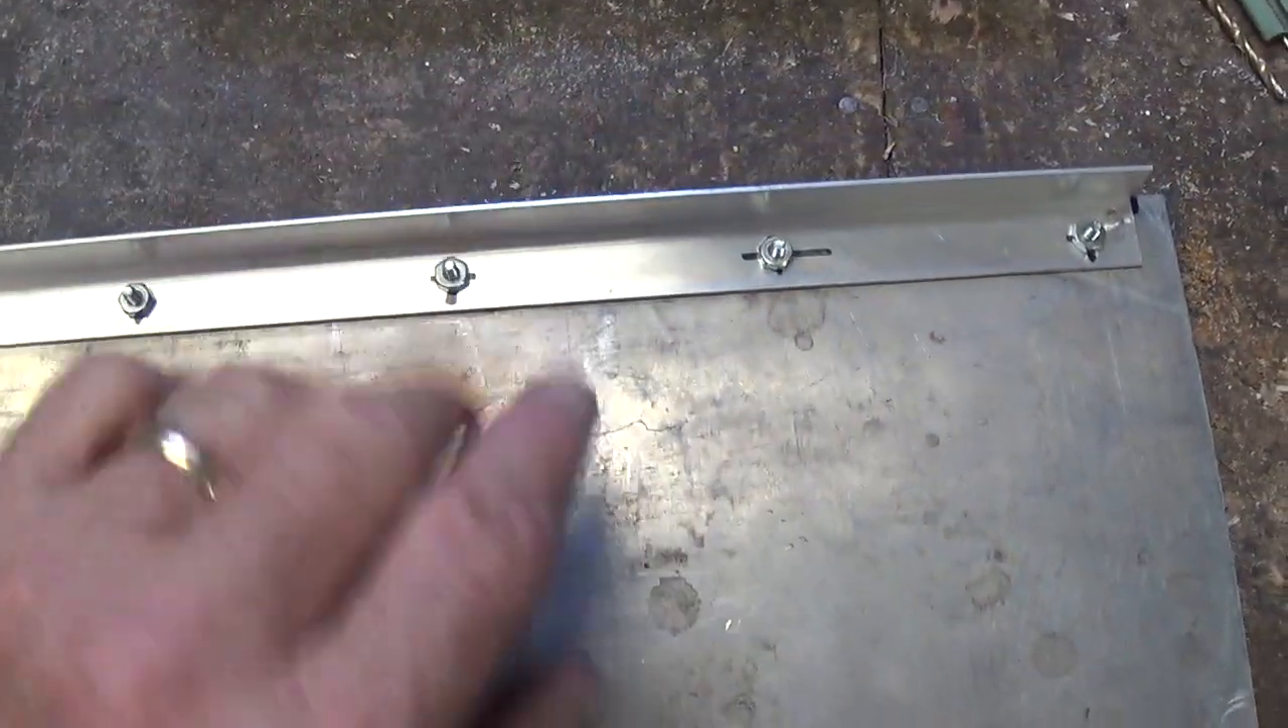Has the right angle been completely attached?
Yes.